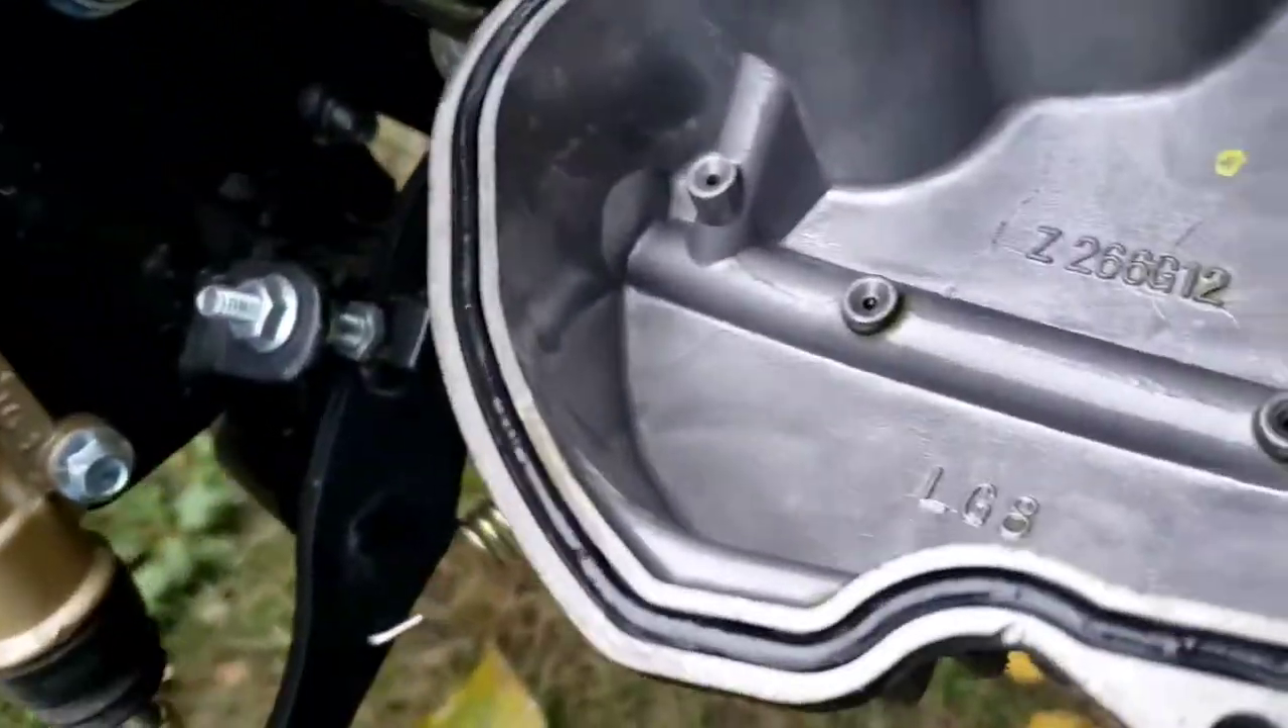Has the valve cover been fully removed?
Yes.